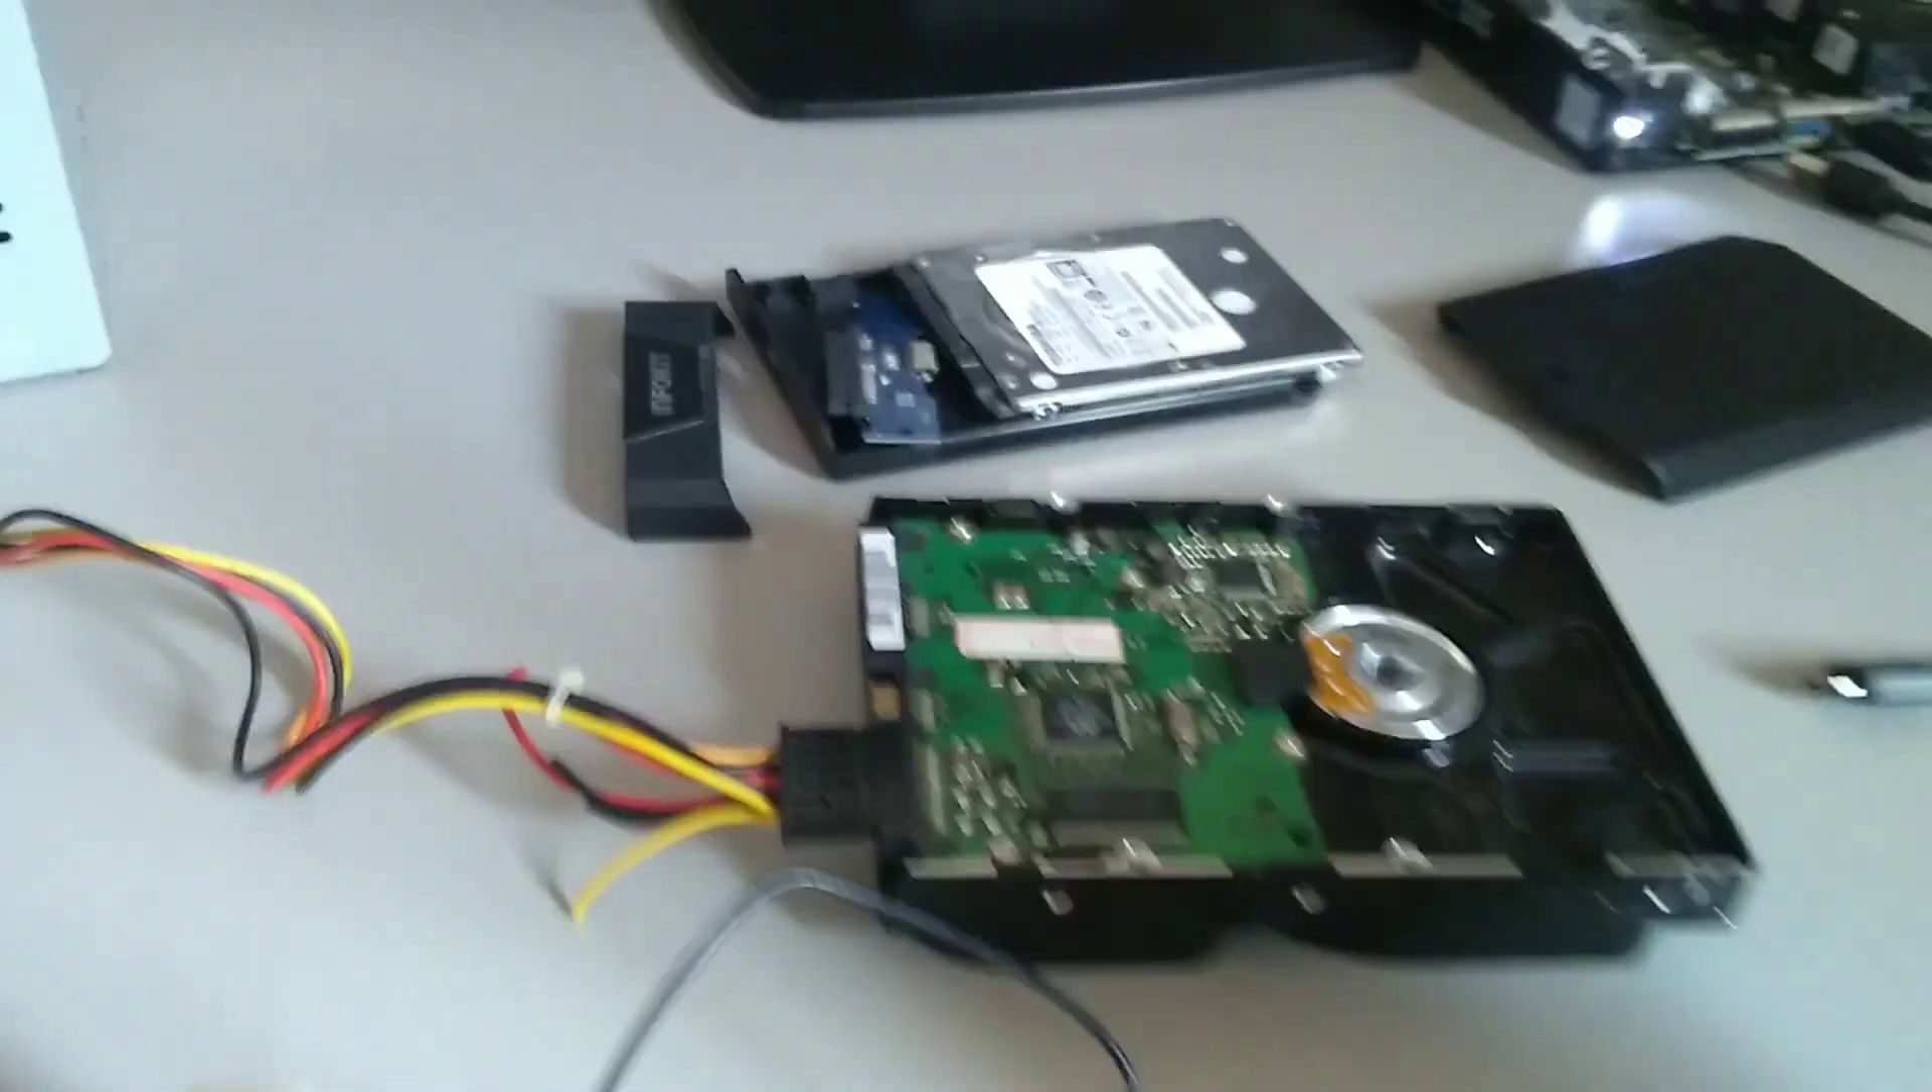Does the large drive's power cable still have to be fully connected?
No.